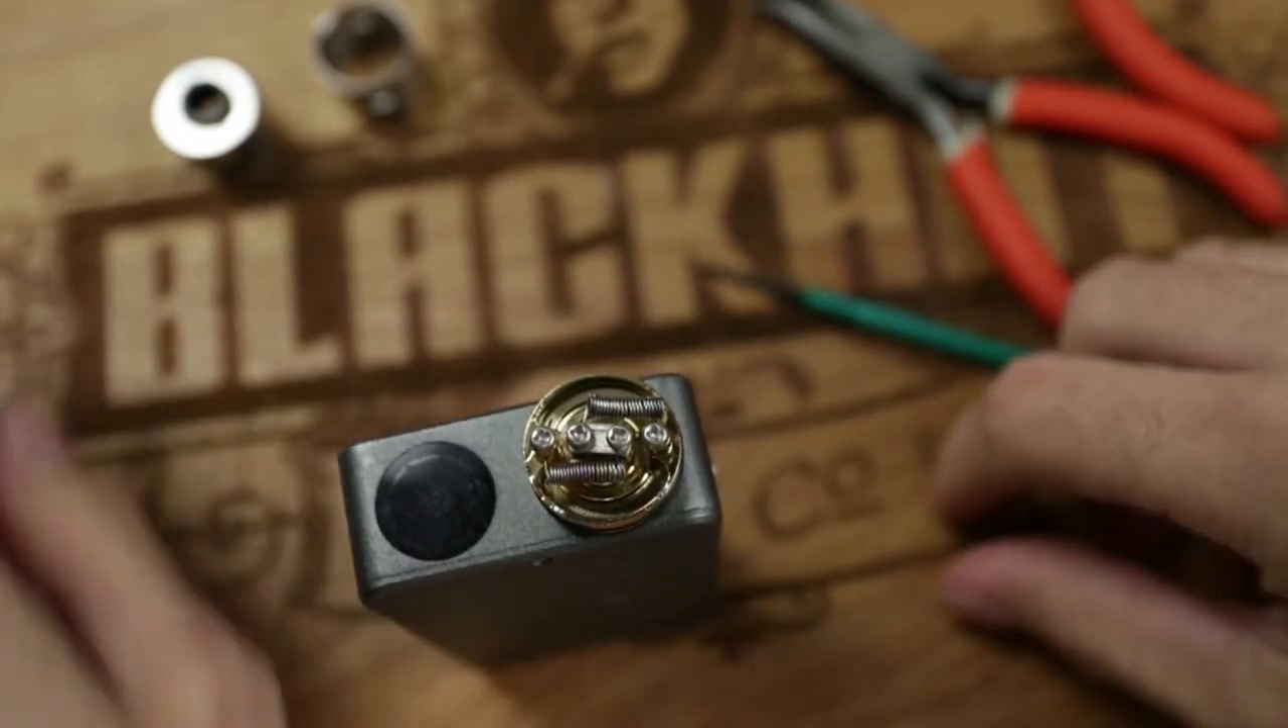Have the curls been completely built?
Yes.